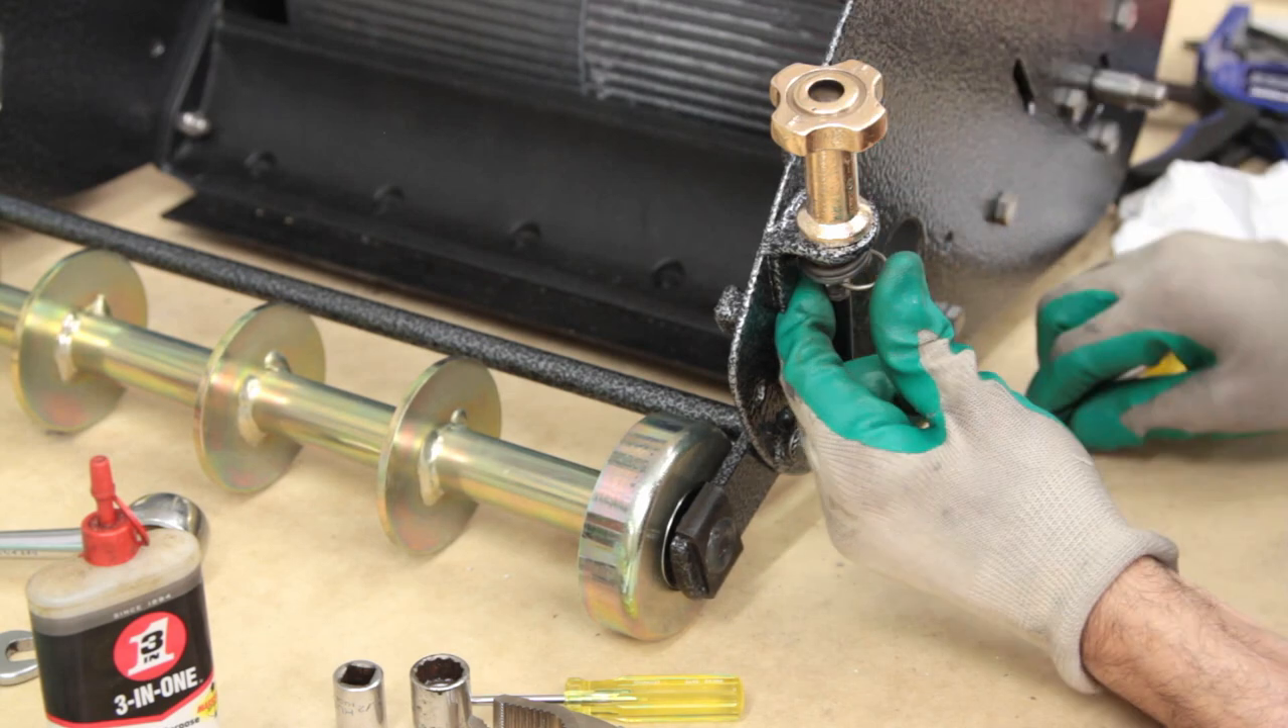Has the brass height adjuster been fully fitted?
No.